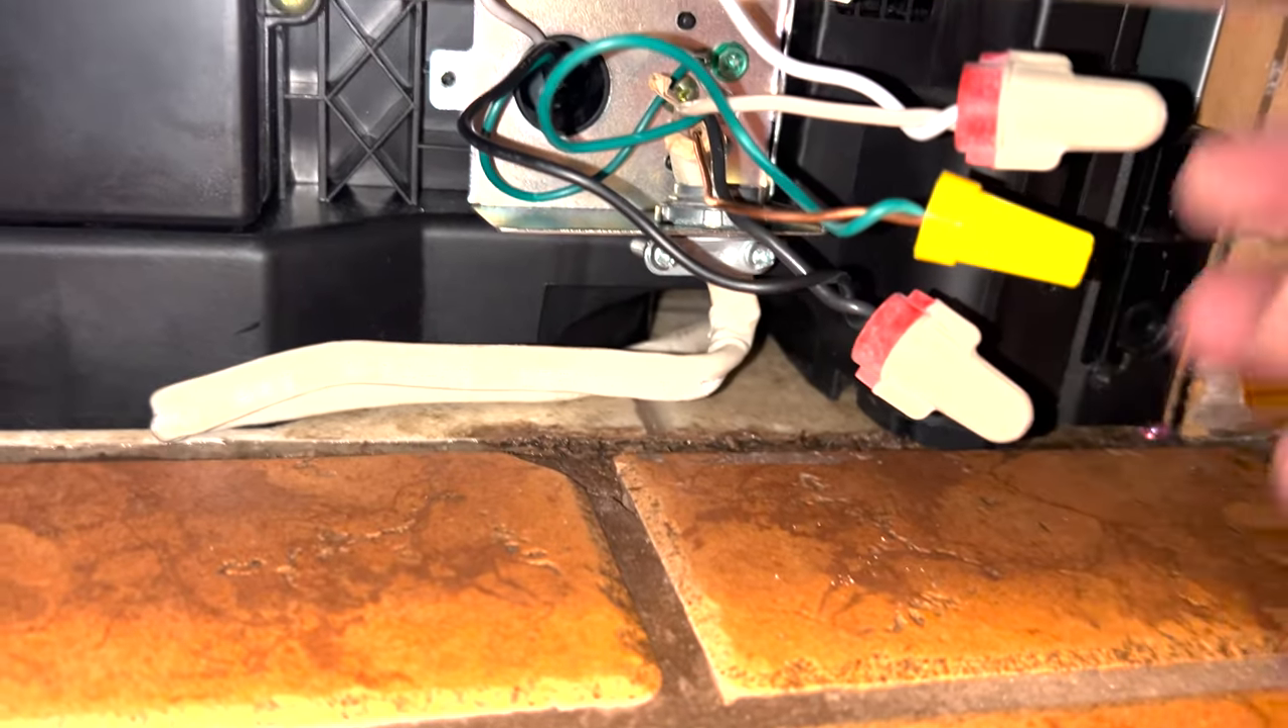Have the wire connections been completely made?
Yes.